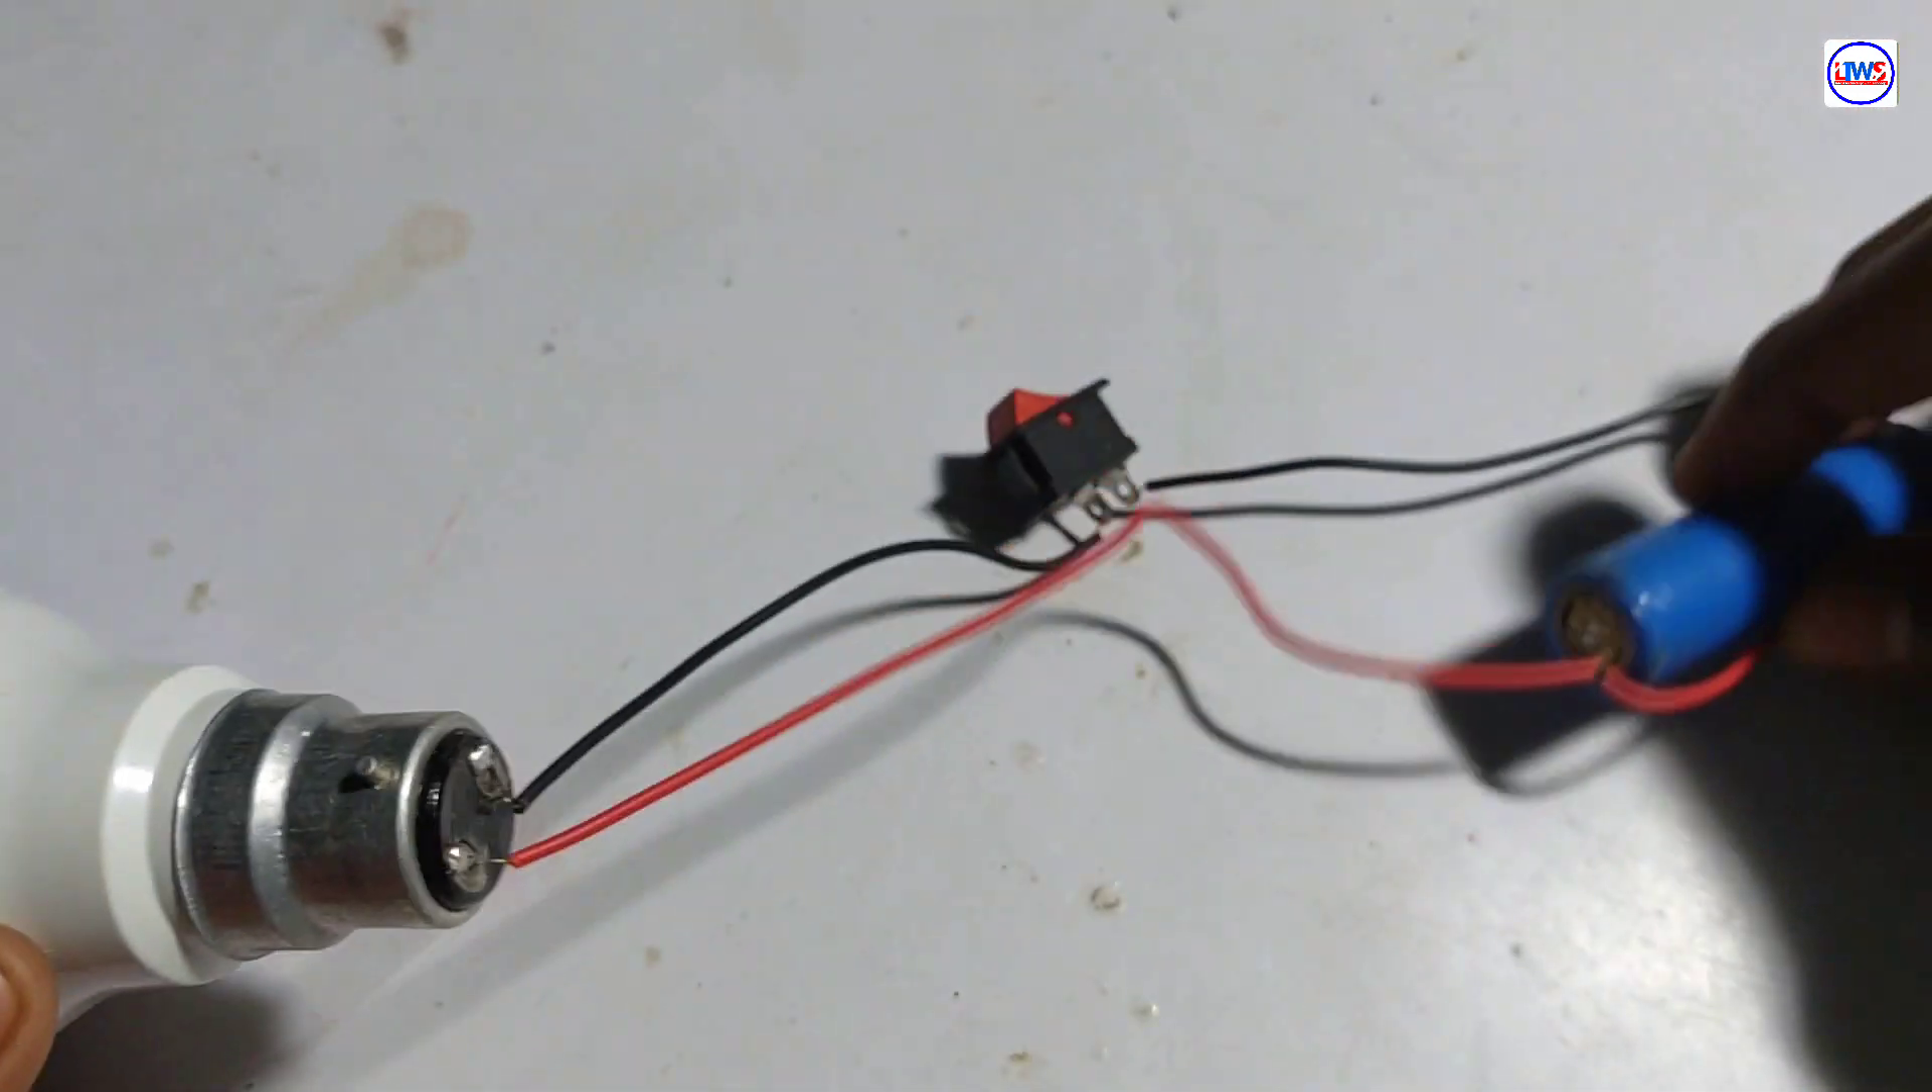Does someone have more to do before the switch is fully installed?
No.